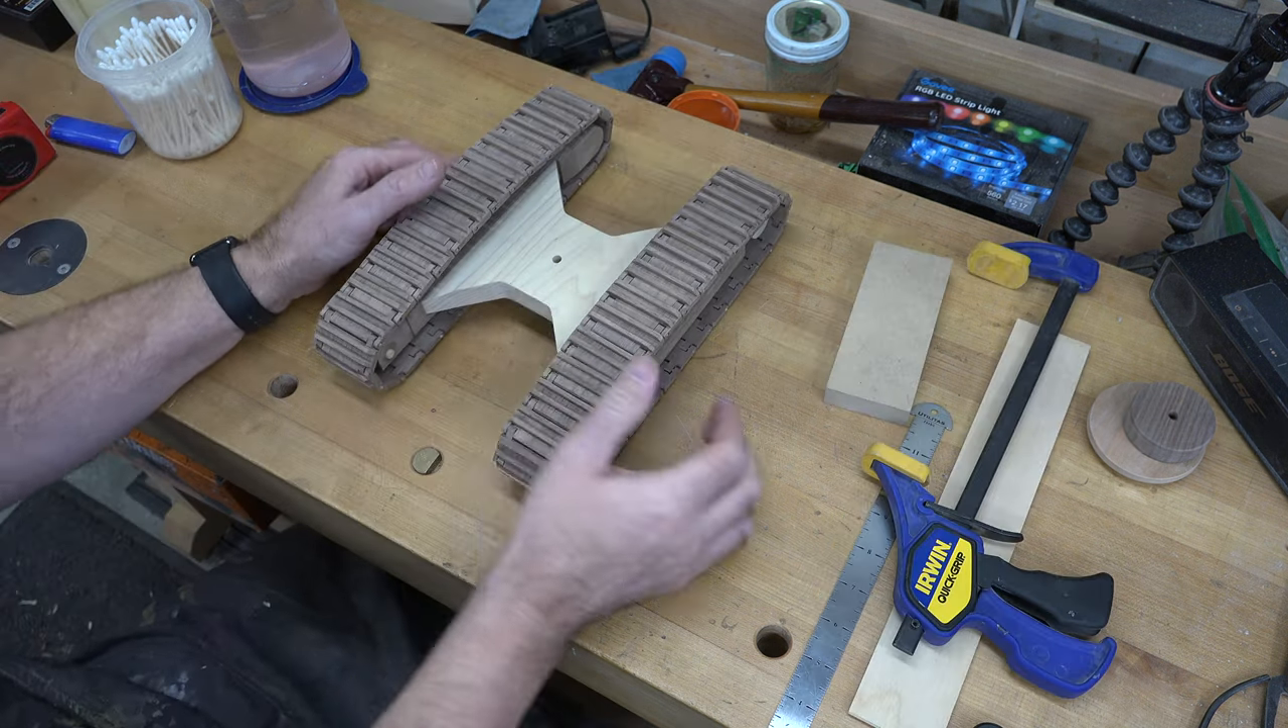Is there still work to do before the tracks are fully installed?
No.